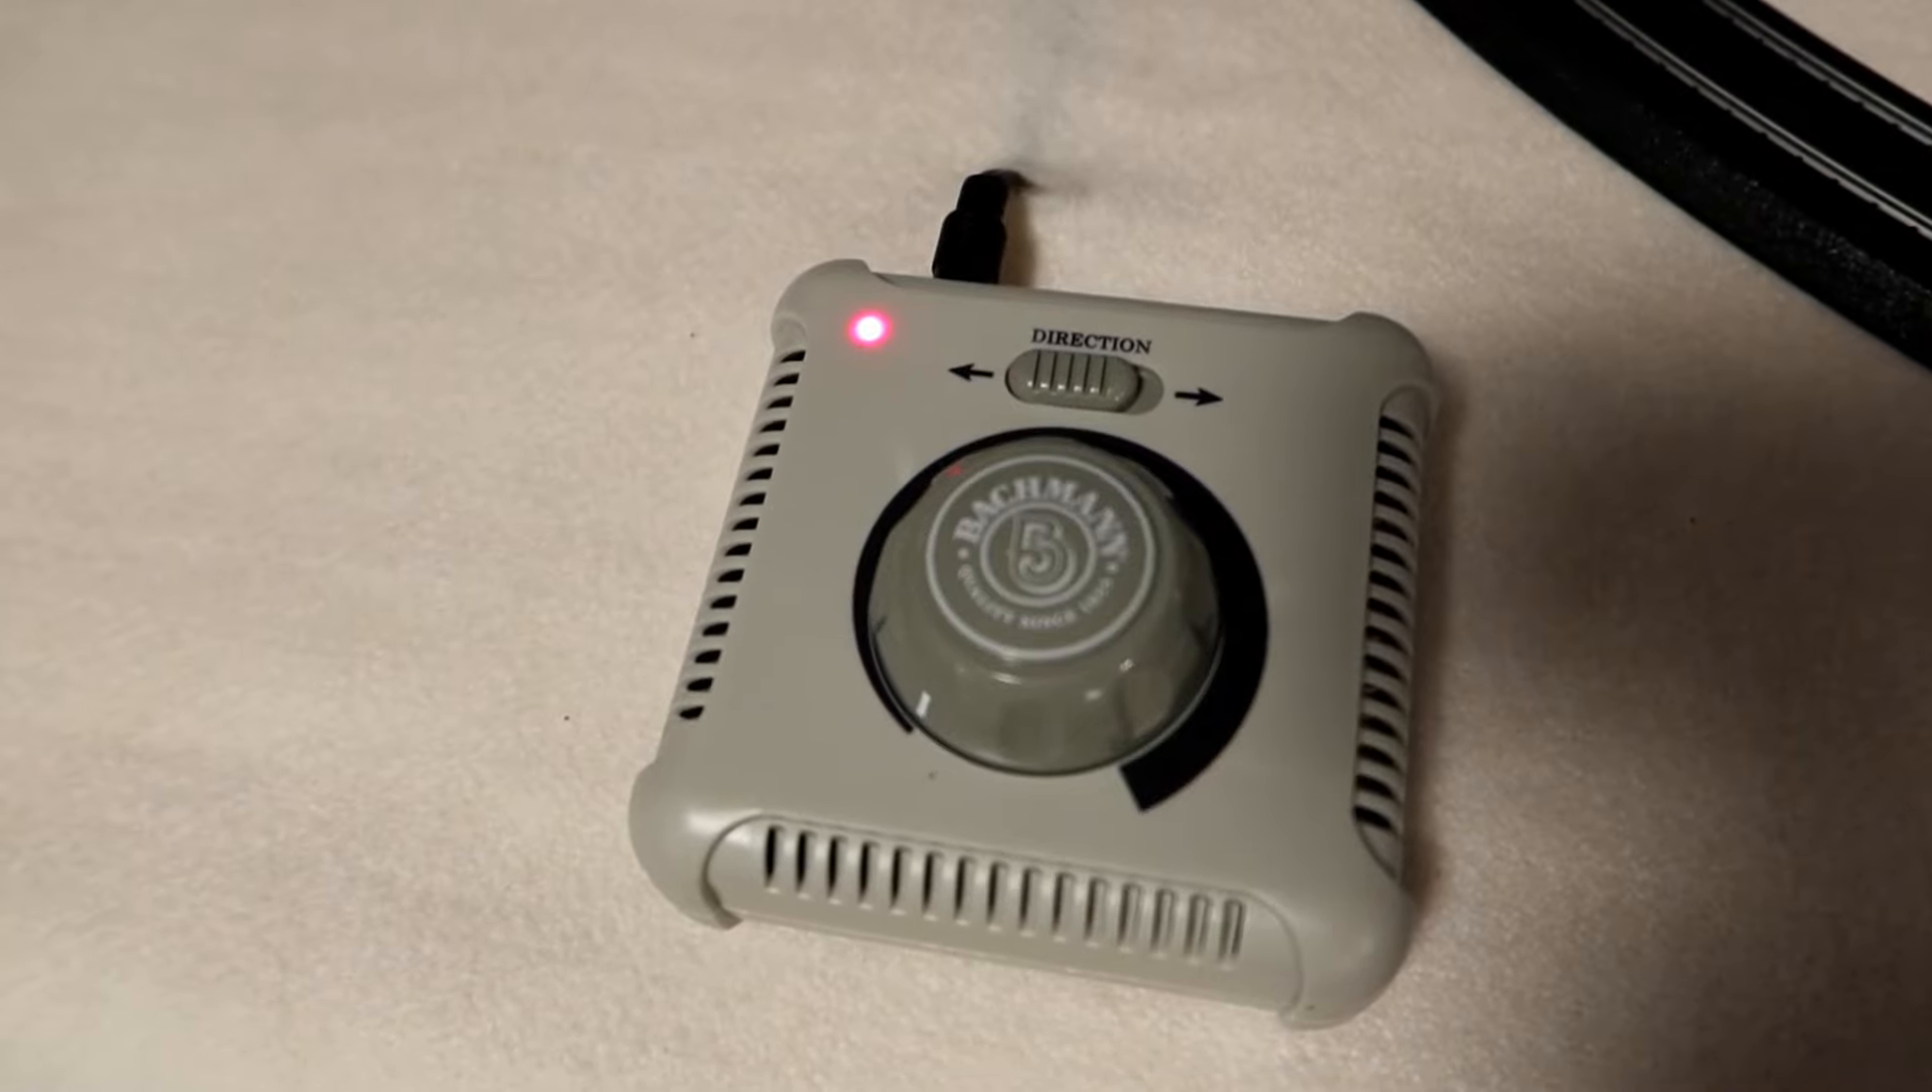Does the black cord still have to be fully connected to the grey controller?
No.